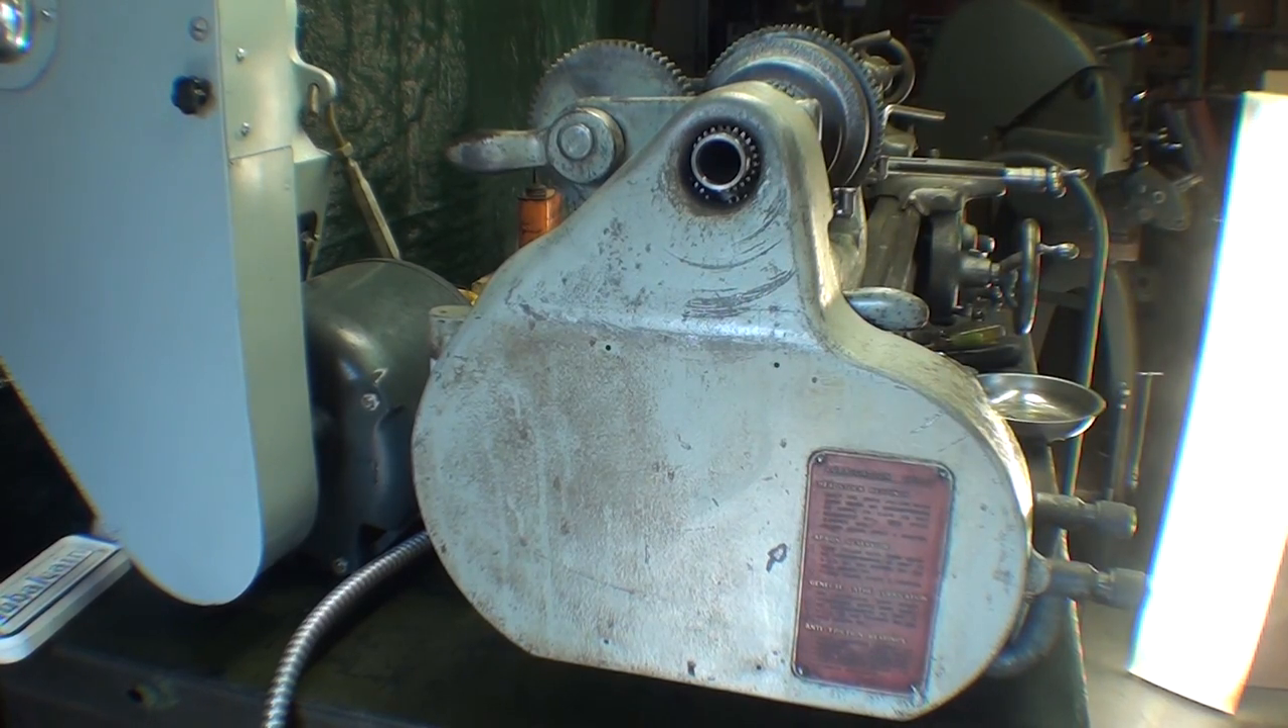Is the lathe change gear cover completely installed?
Yes.